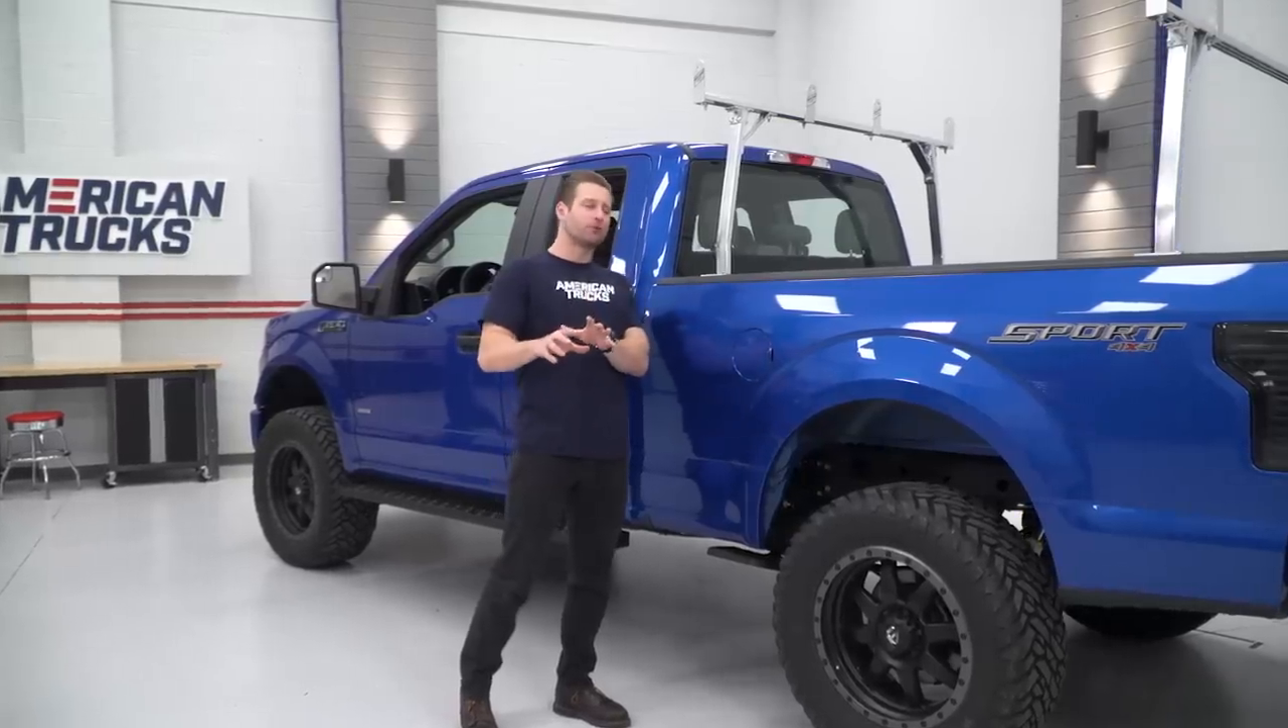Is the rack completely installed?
Yes.